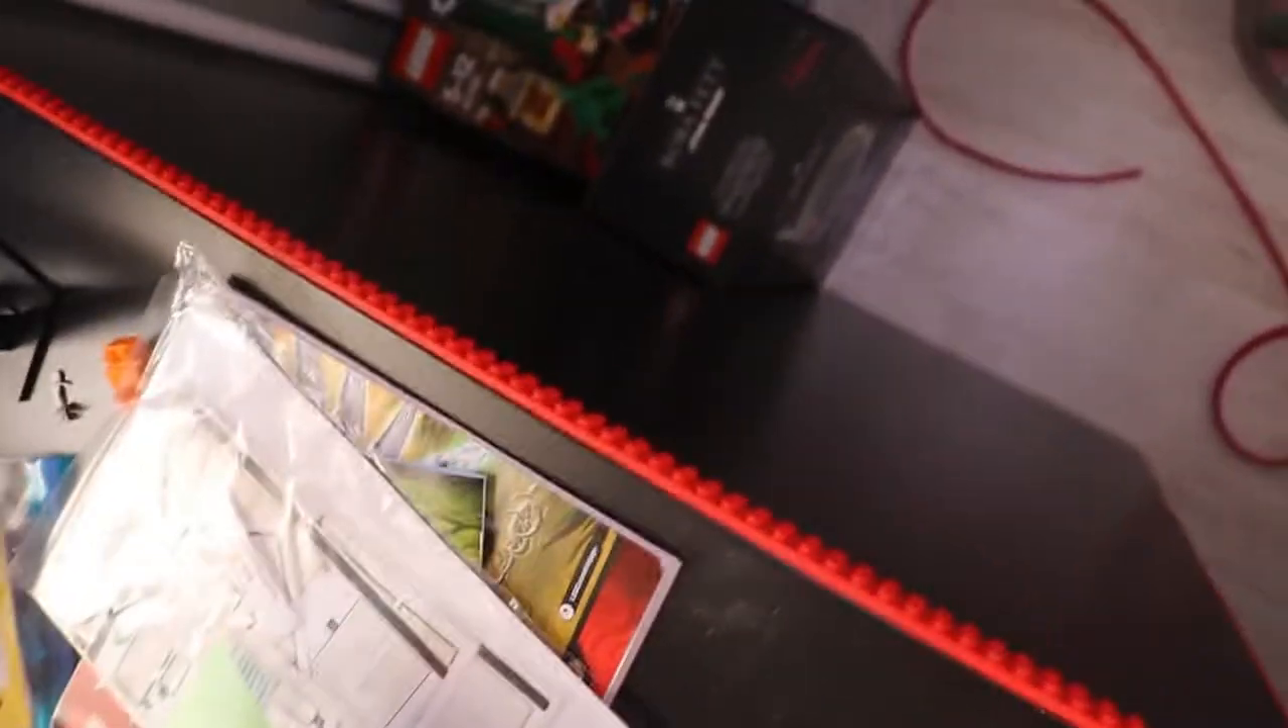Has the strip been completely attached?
Yes.